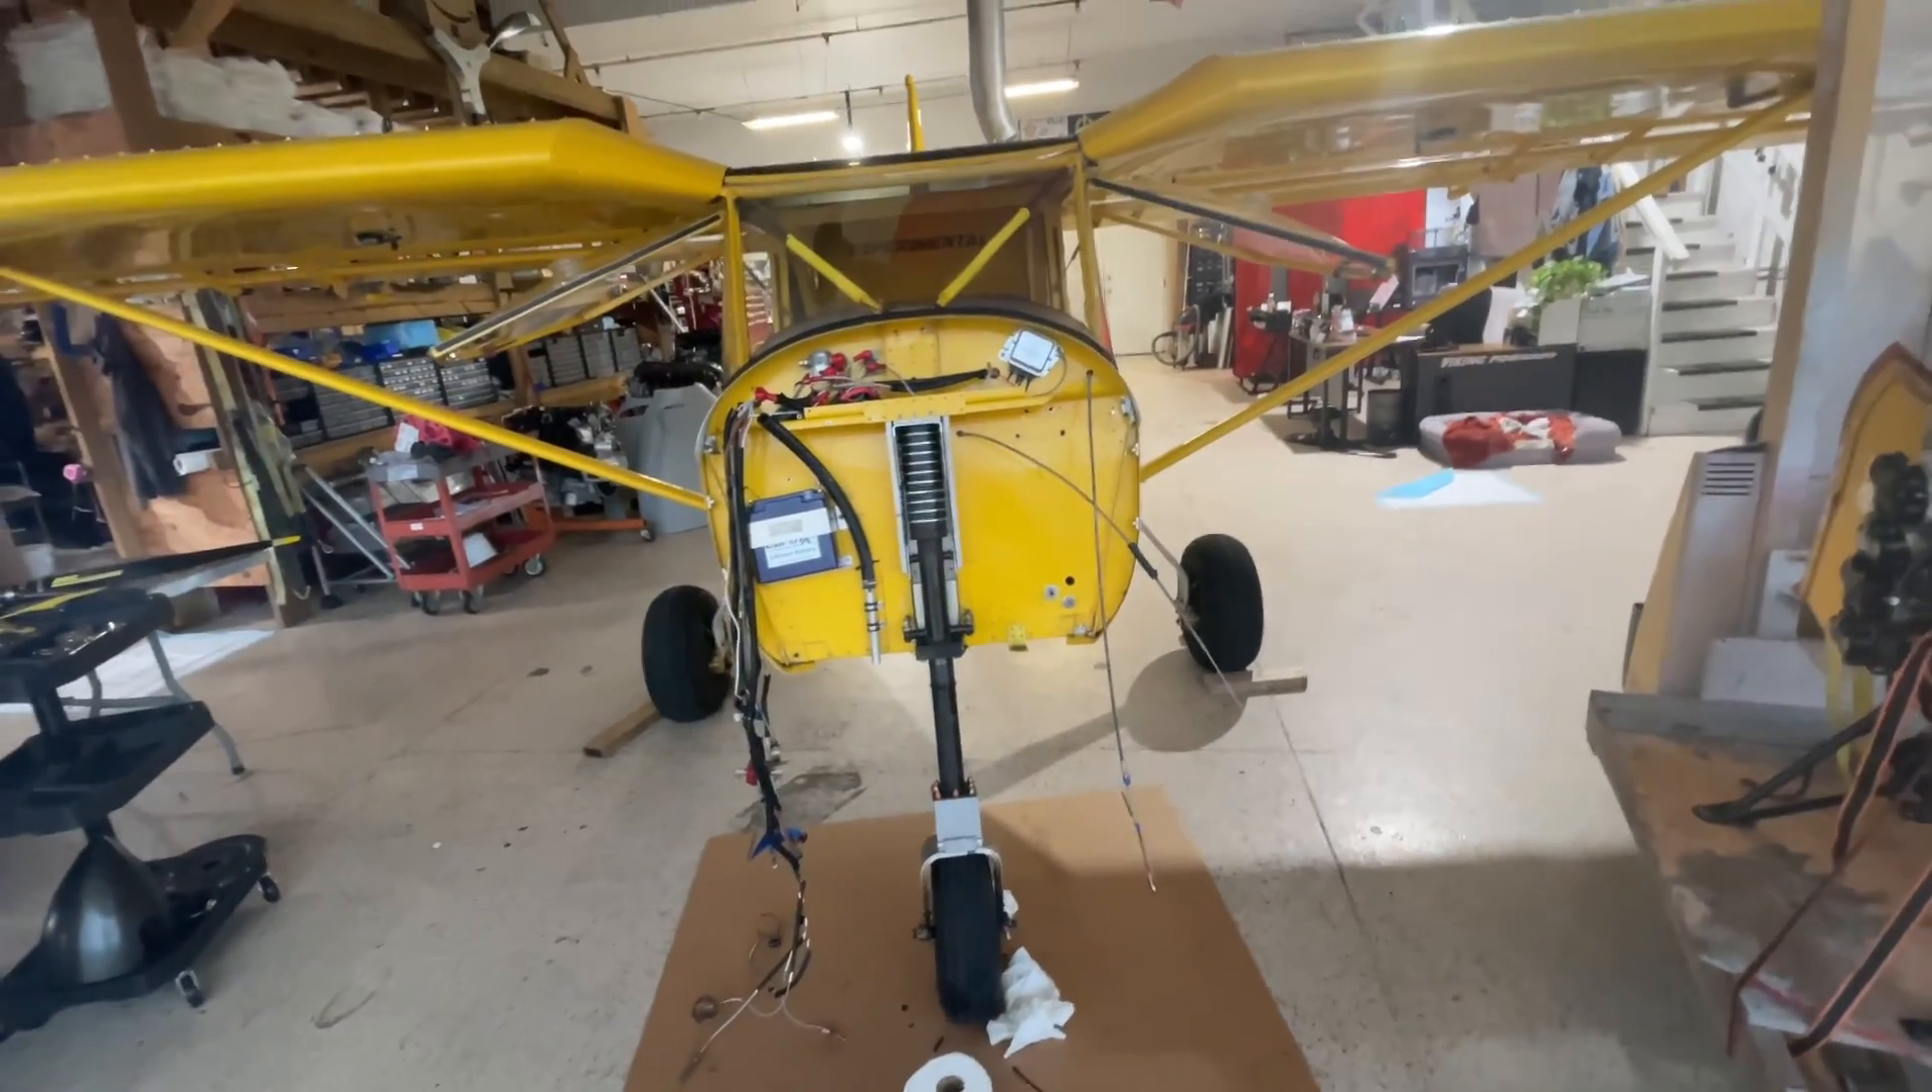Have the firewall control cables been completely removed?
No.